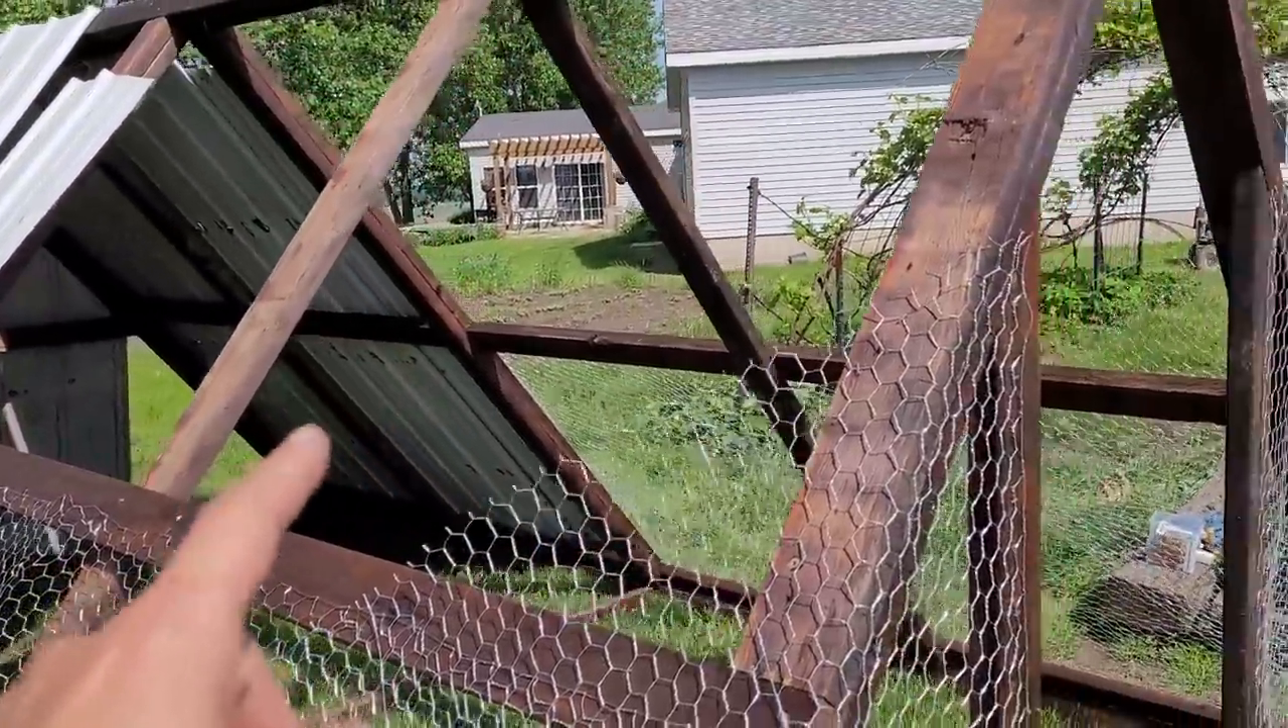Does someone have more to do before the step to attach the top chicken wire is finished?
Yes.